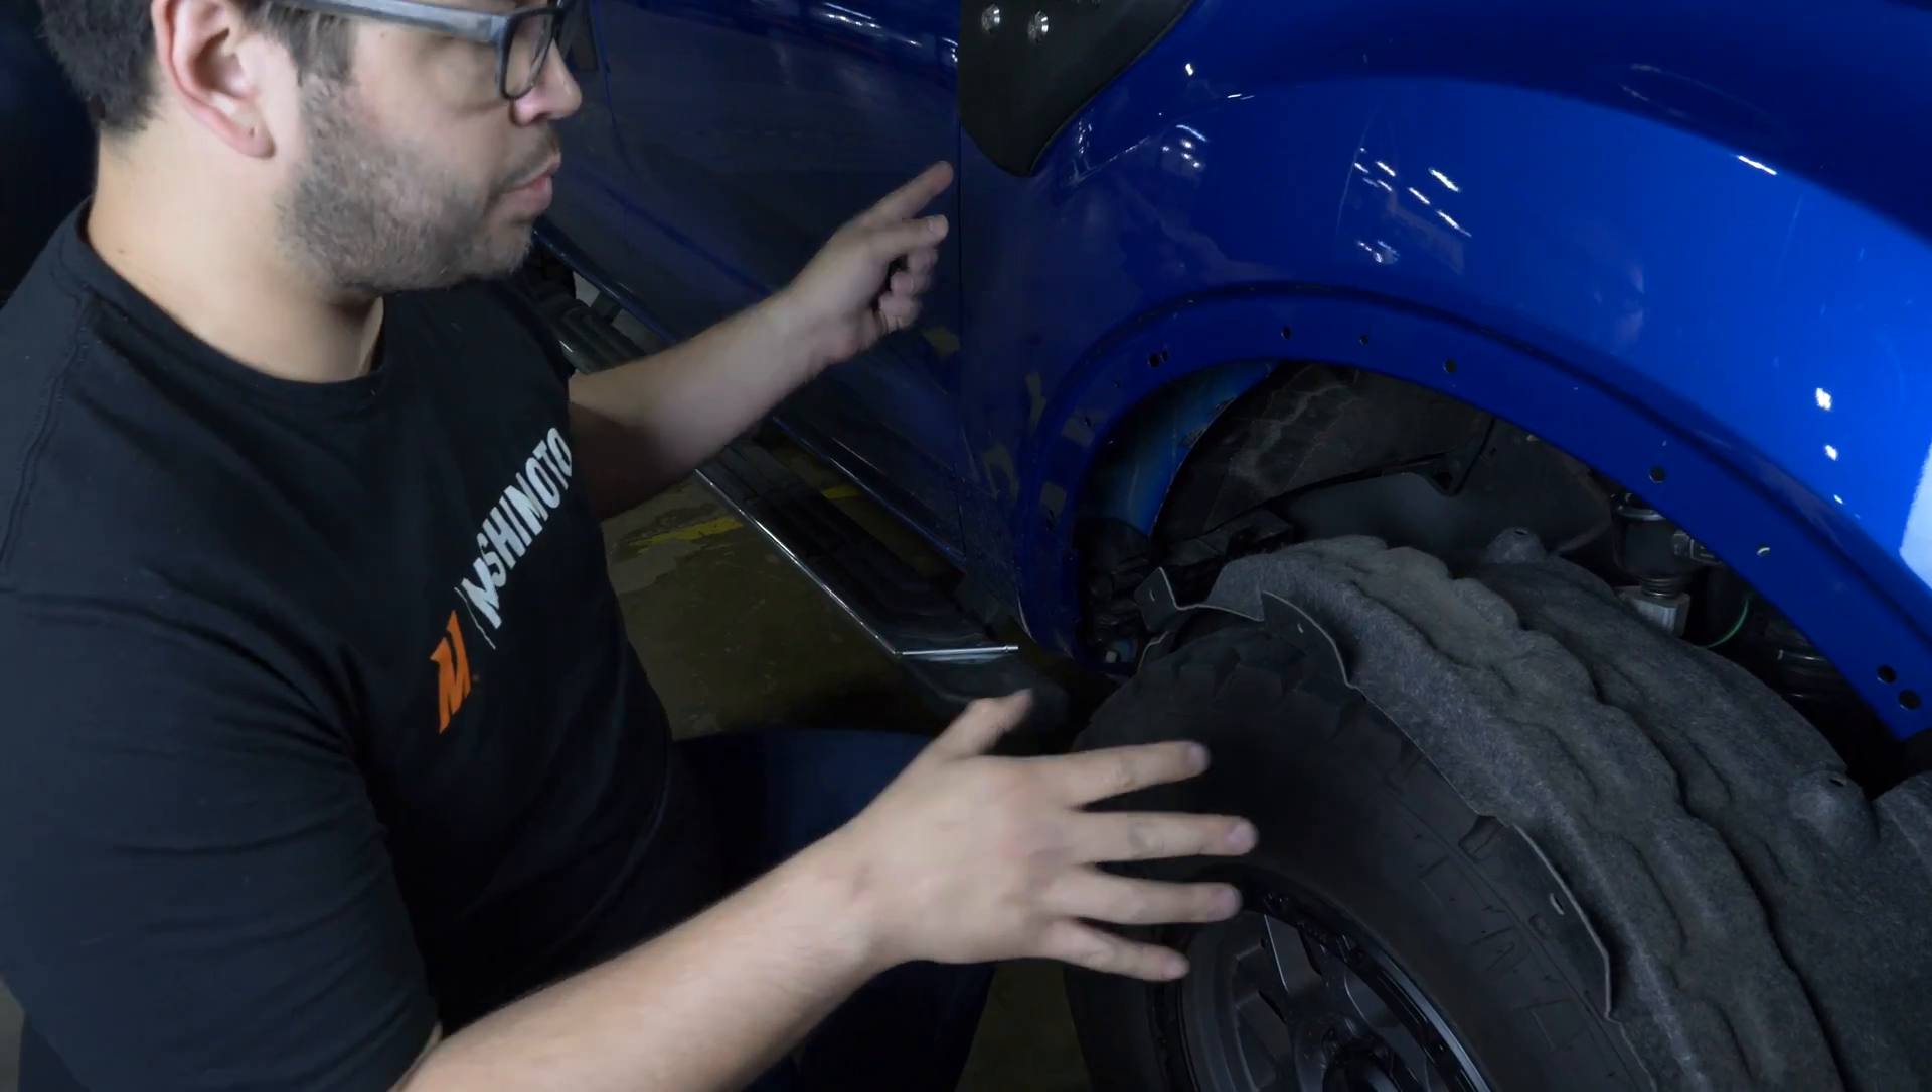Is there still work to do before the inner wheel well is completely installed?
Yes.